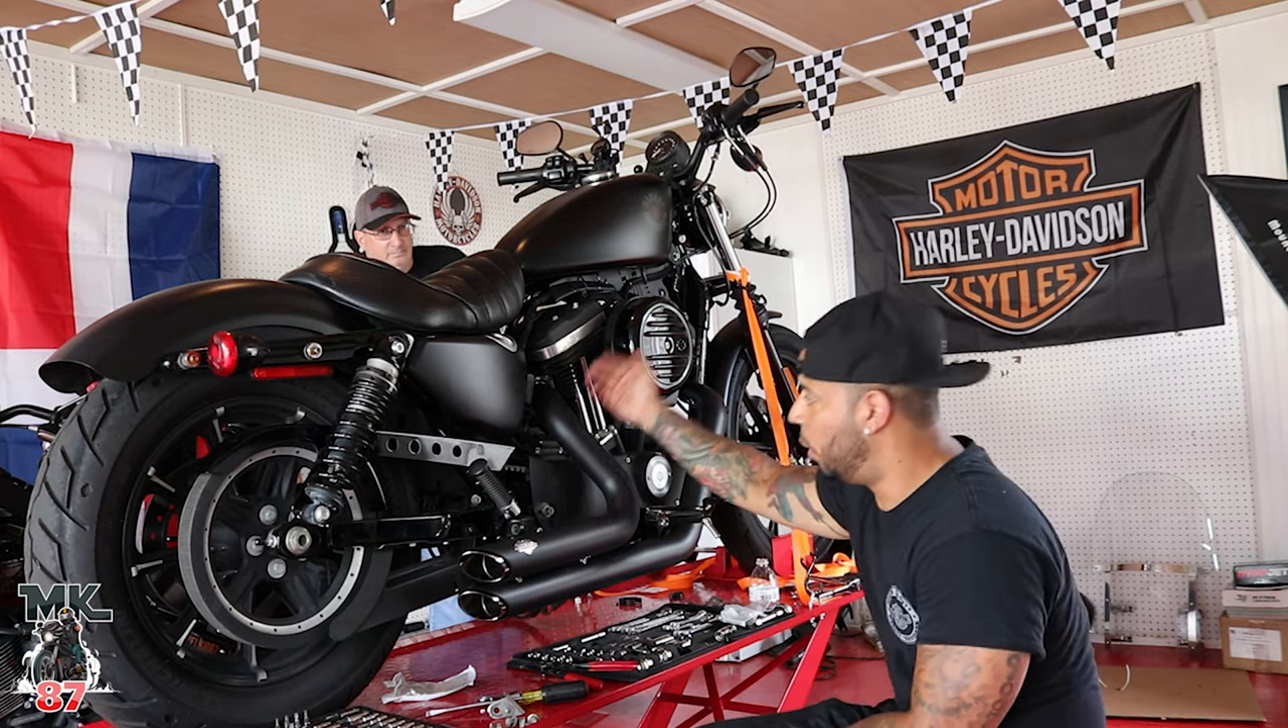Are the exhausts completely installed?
Yes.